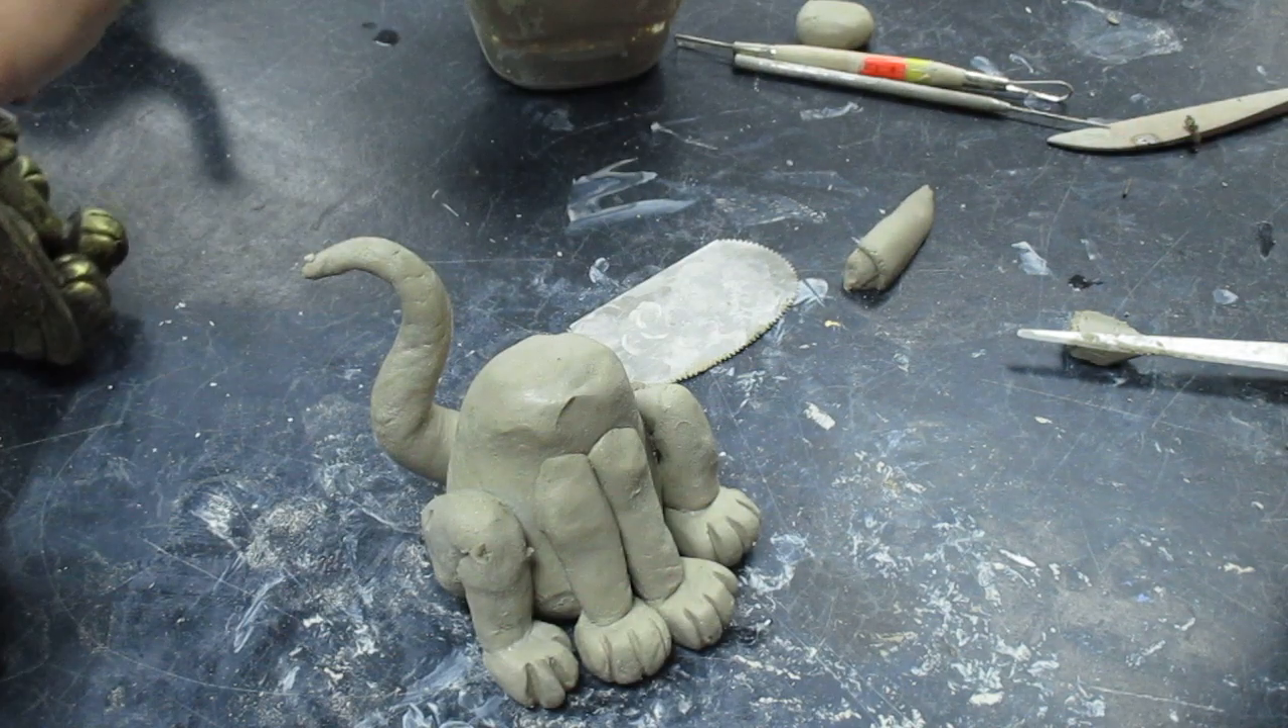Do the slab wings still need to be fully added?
Yes.